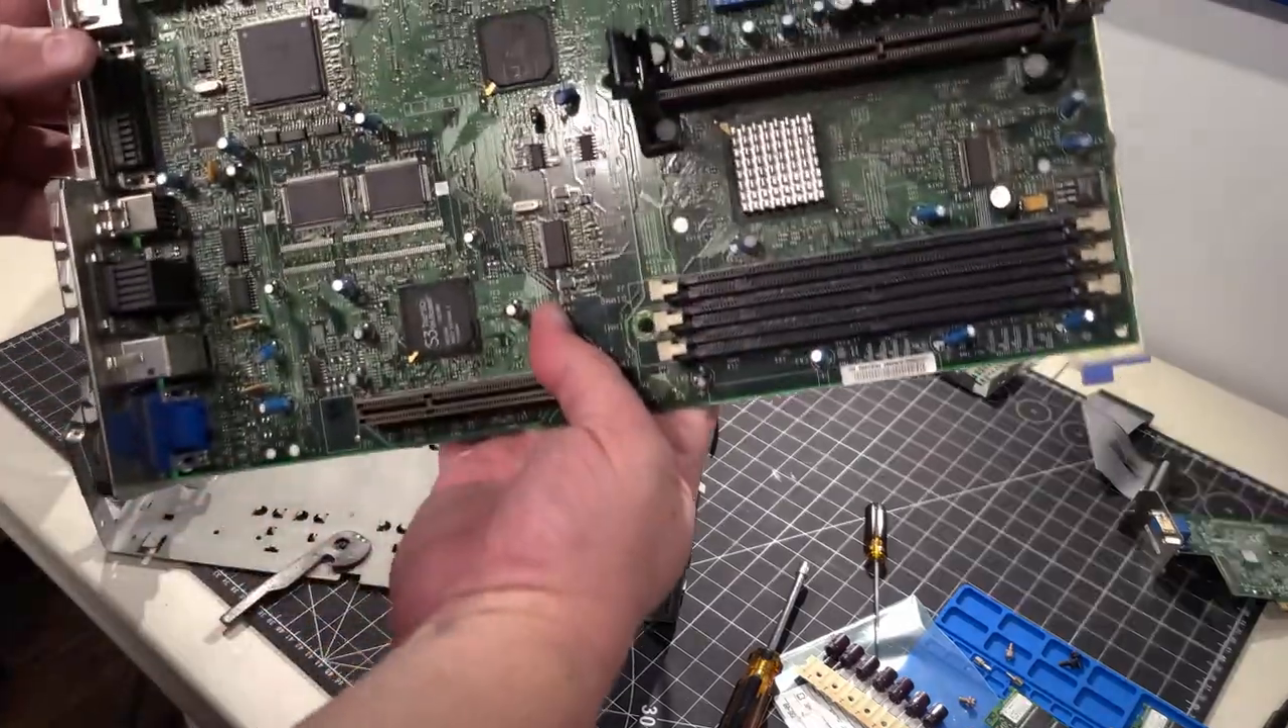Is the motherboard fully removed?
Yes.